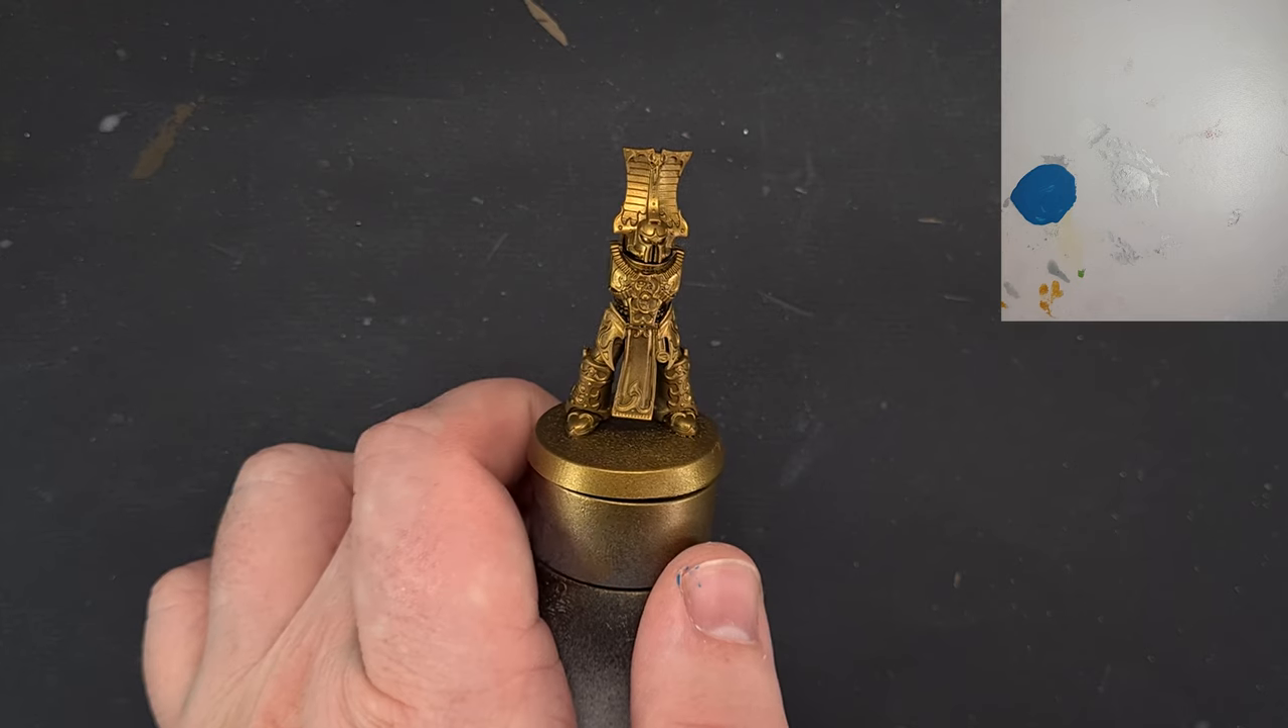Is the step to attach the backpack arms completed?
No.